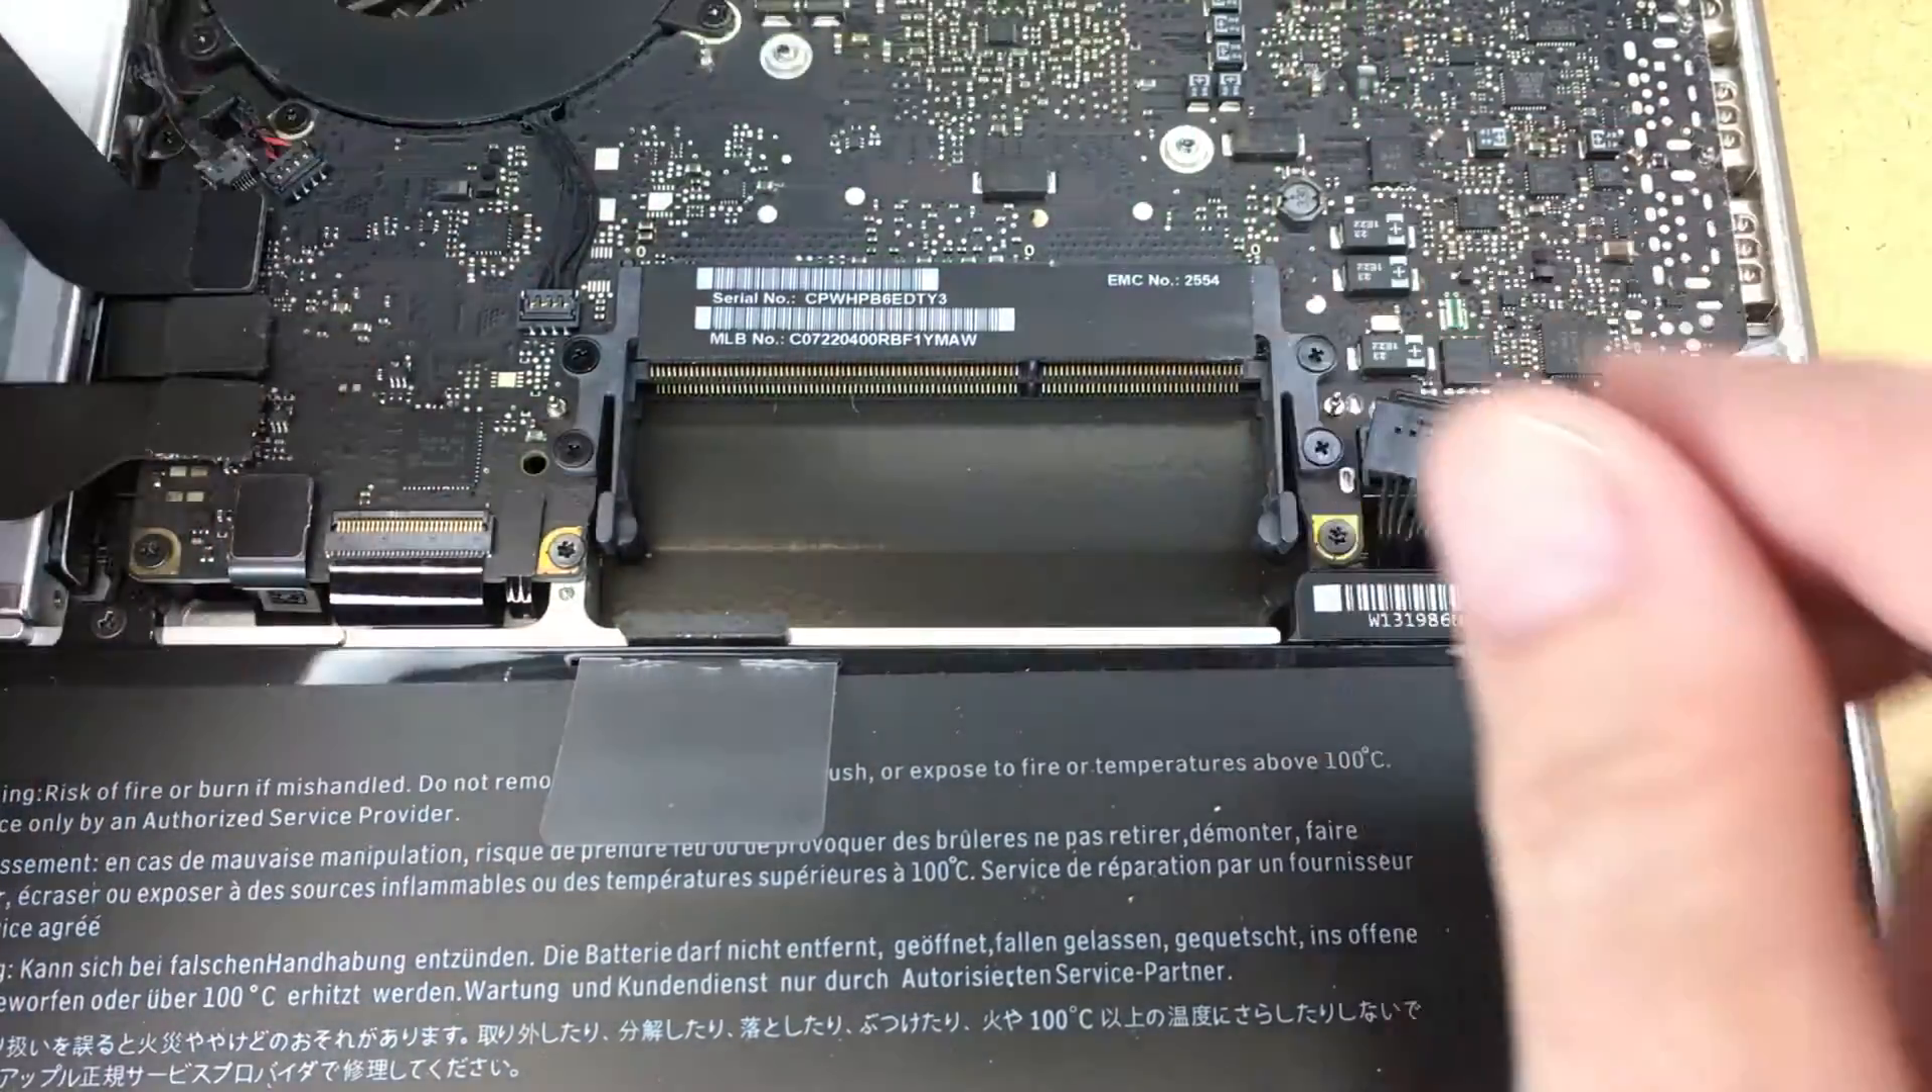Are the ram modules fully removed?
Yes.